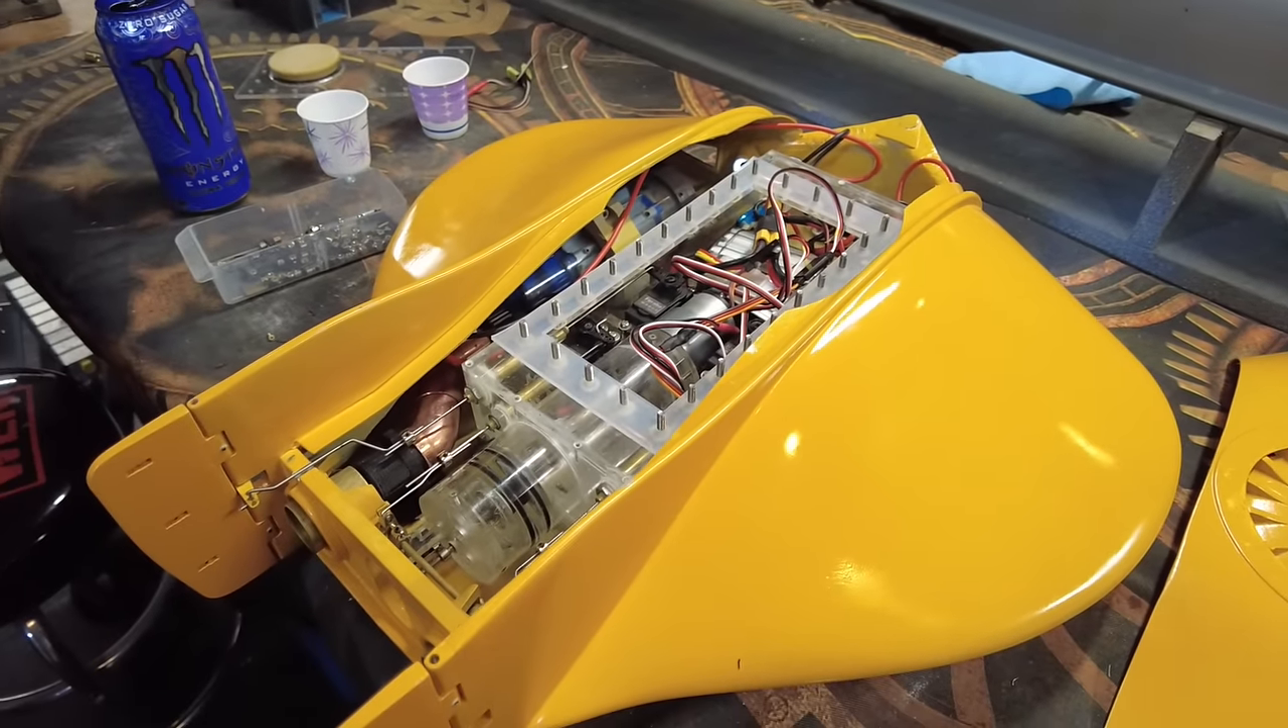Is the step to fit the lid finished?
No.